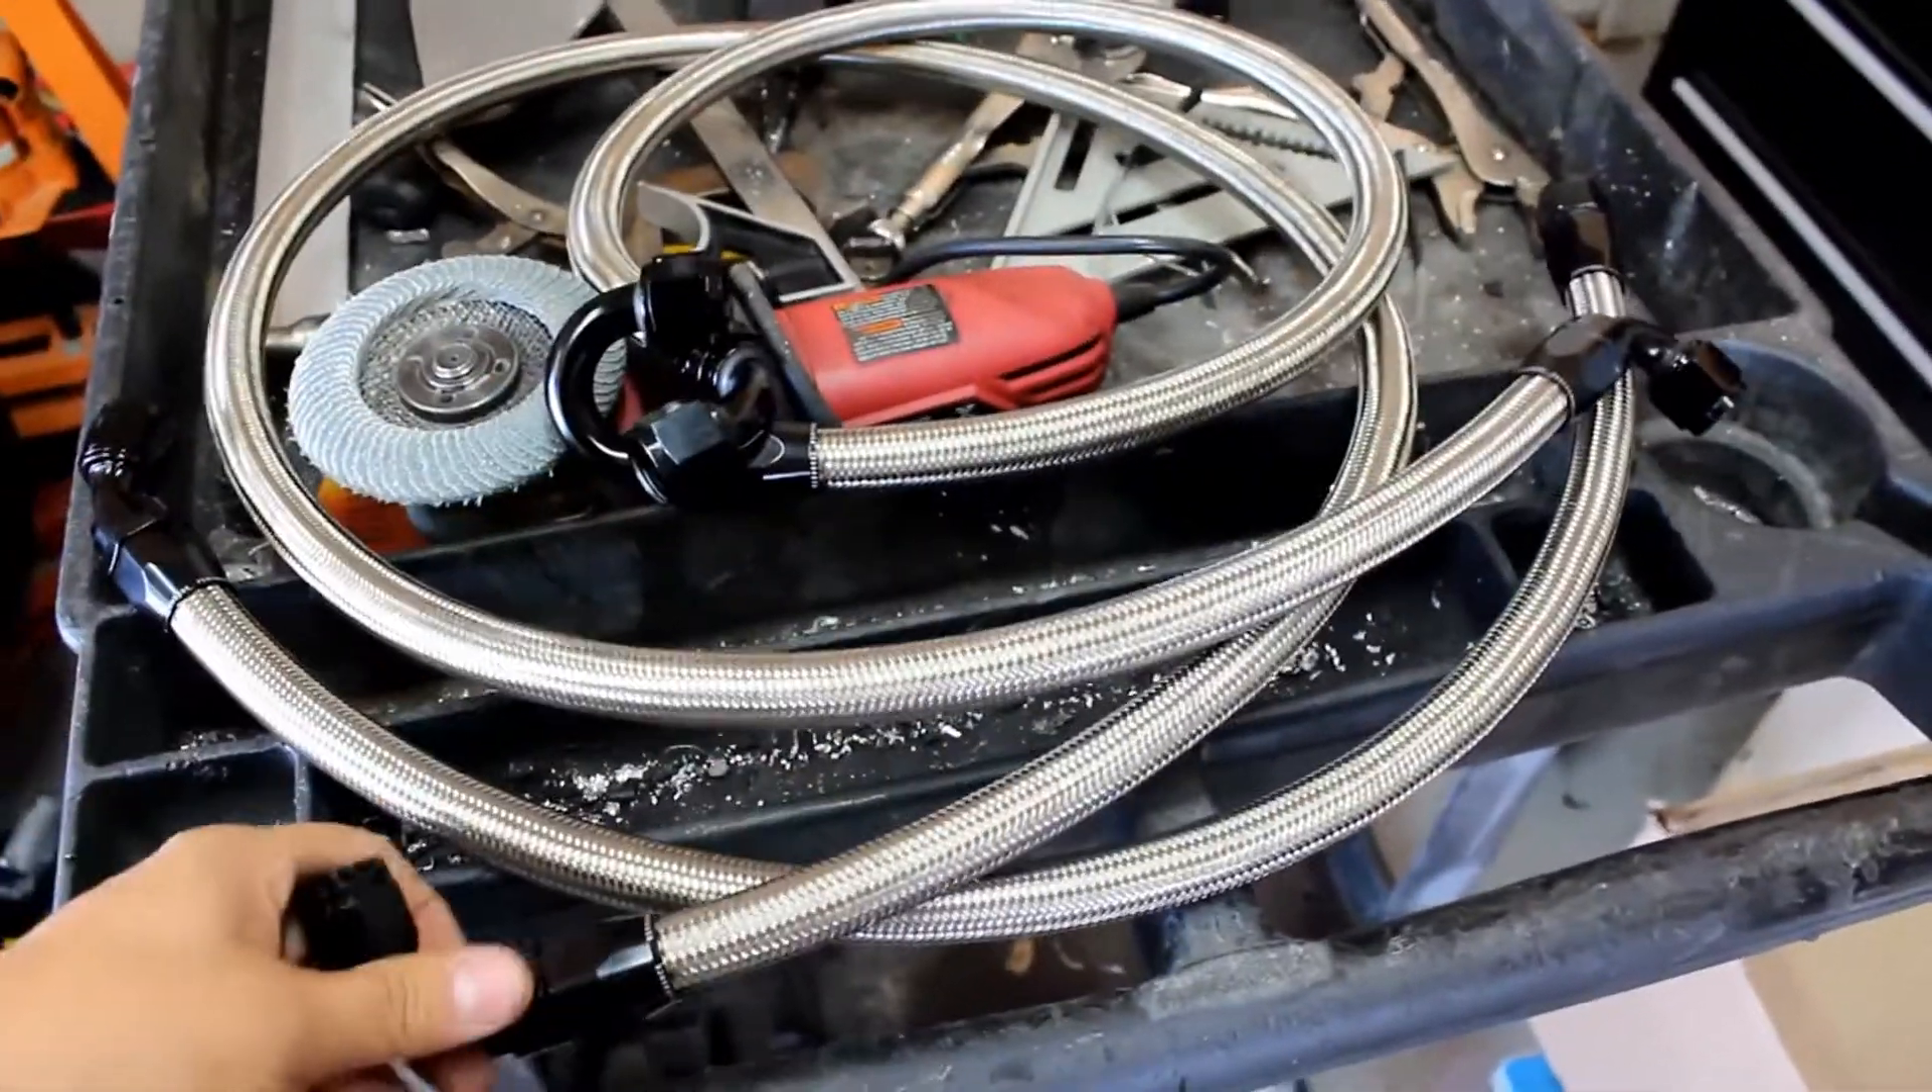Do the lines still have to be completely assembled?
No.